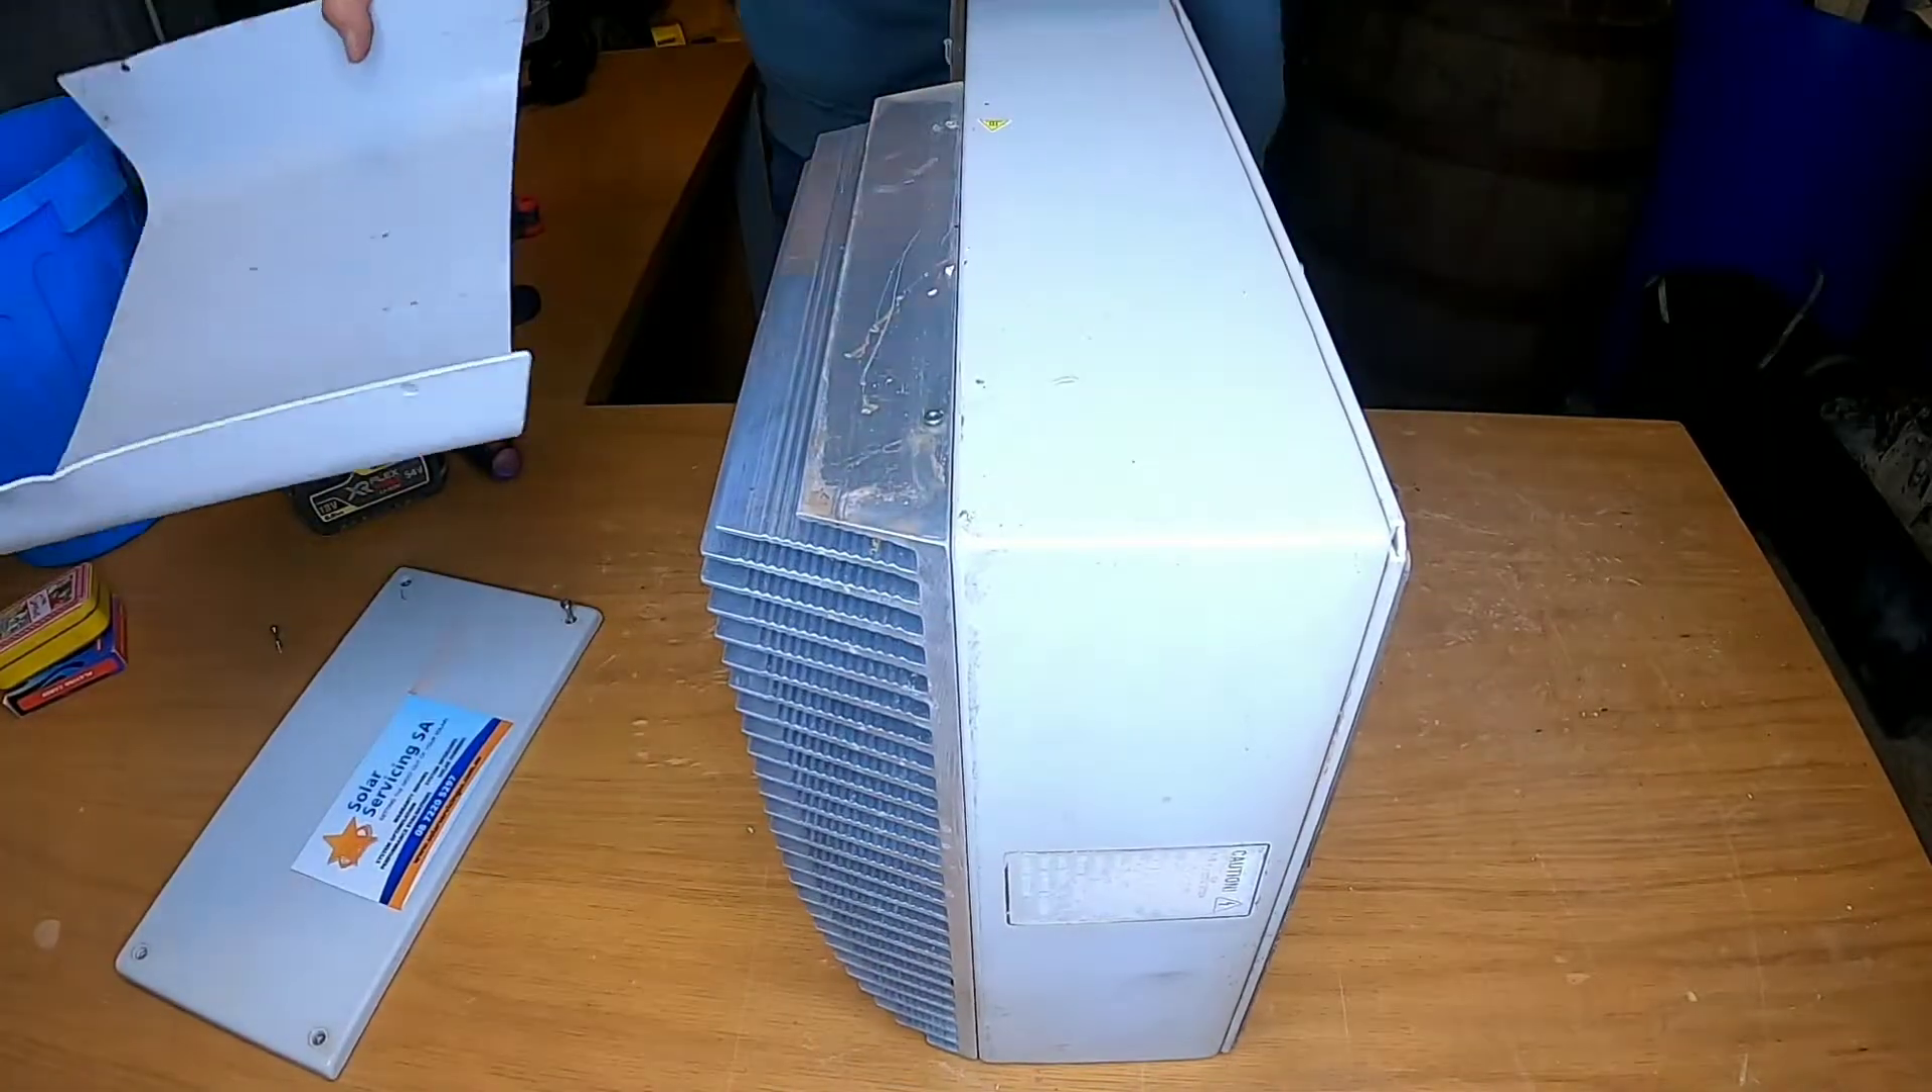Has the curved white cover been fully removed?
Yes.